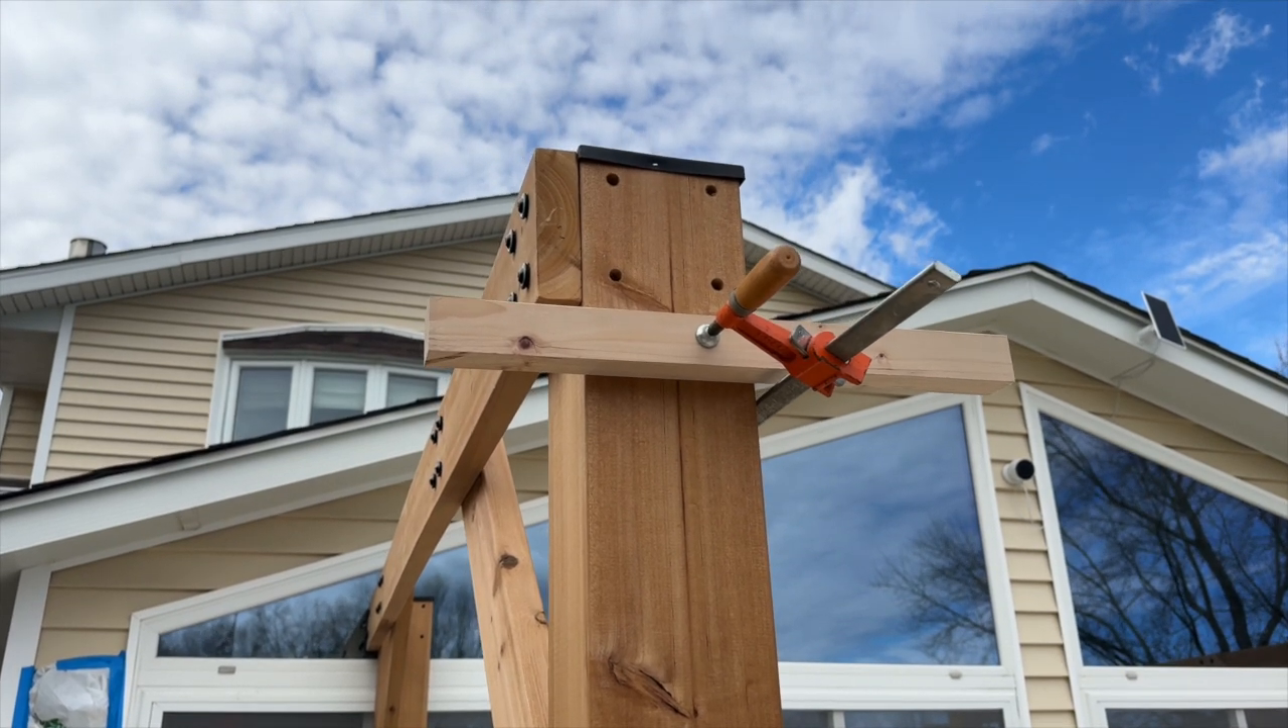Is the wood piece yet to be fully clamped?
No.